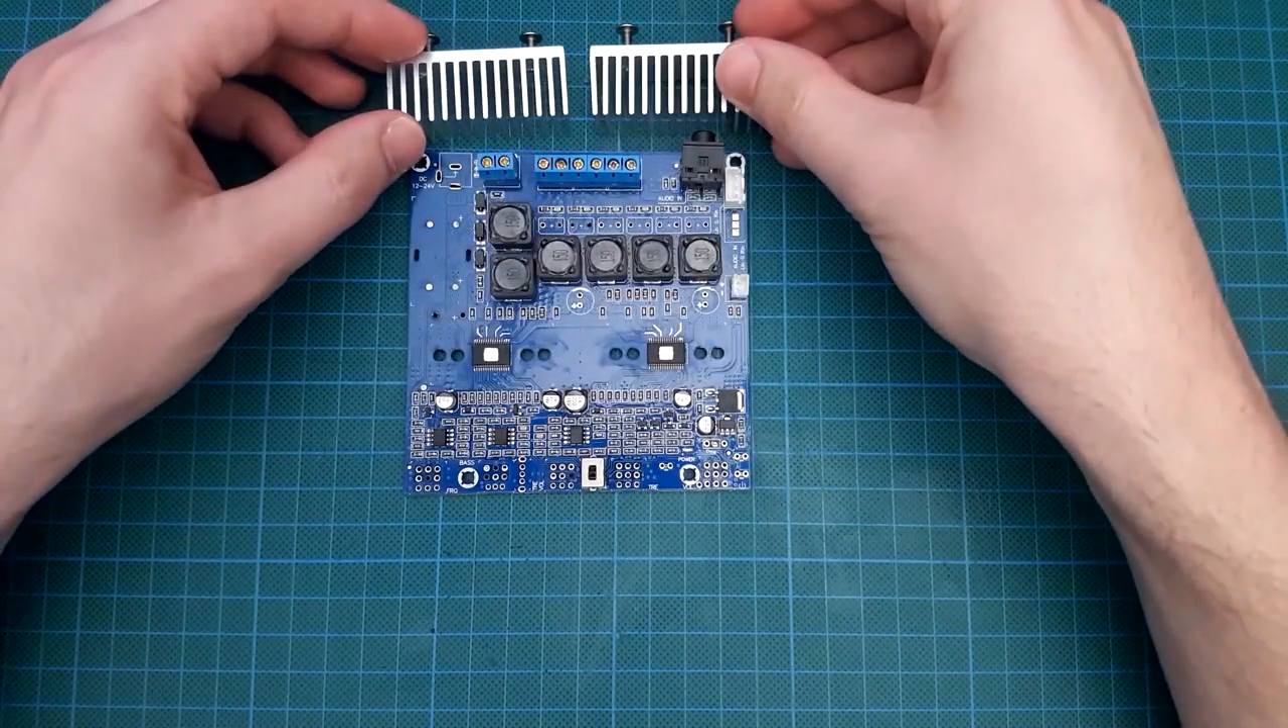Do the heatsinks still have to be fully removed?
No.